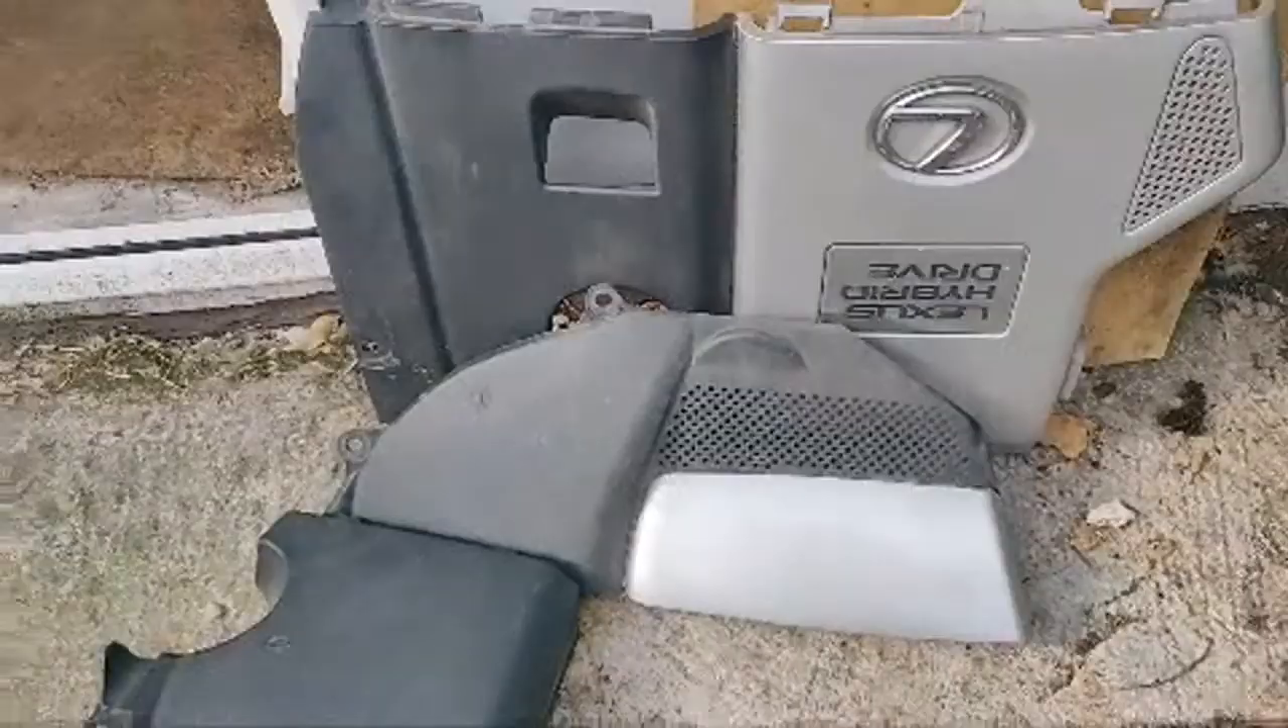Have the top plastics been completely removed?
Yes.